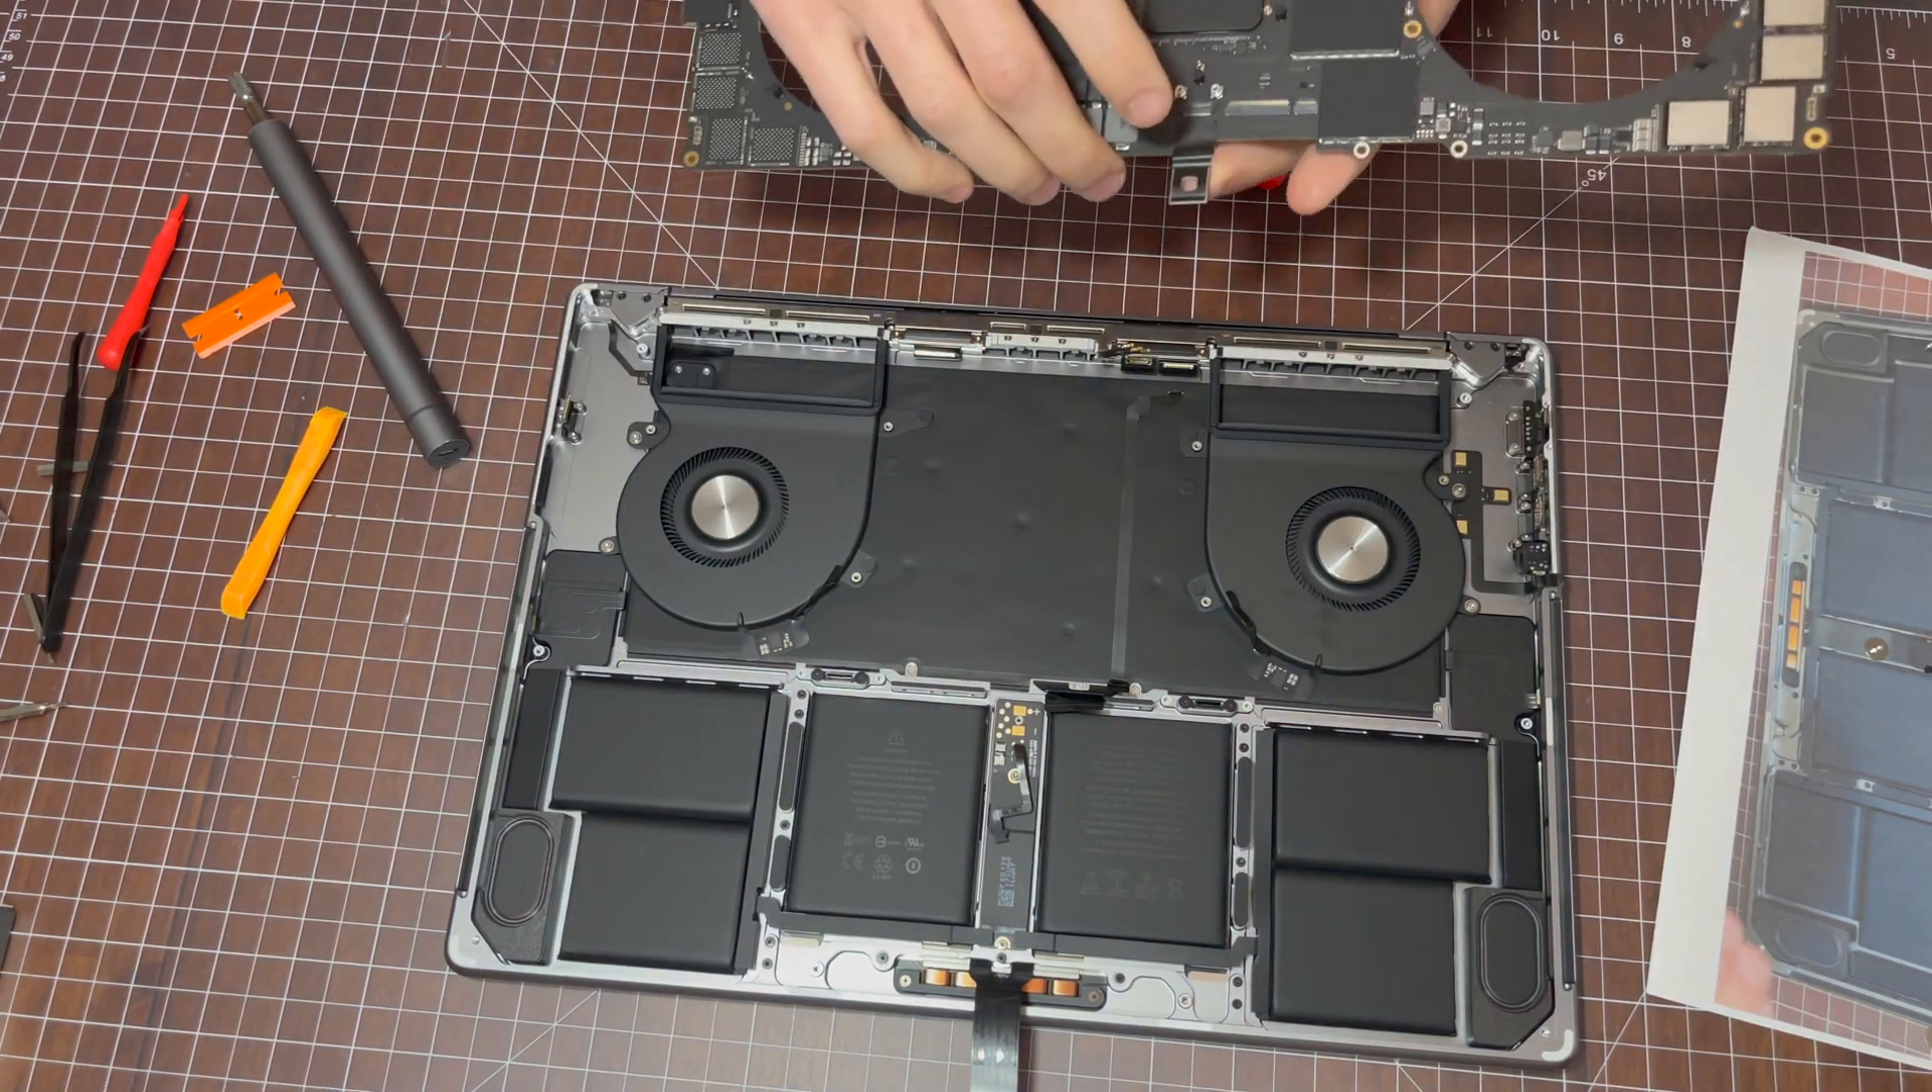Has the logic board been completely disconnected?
Yes.